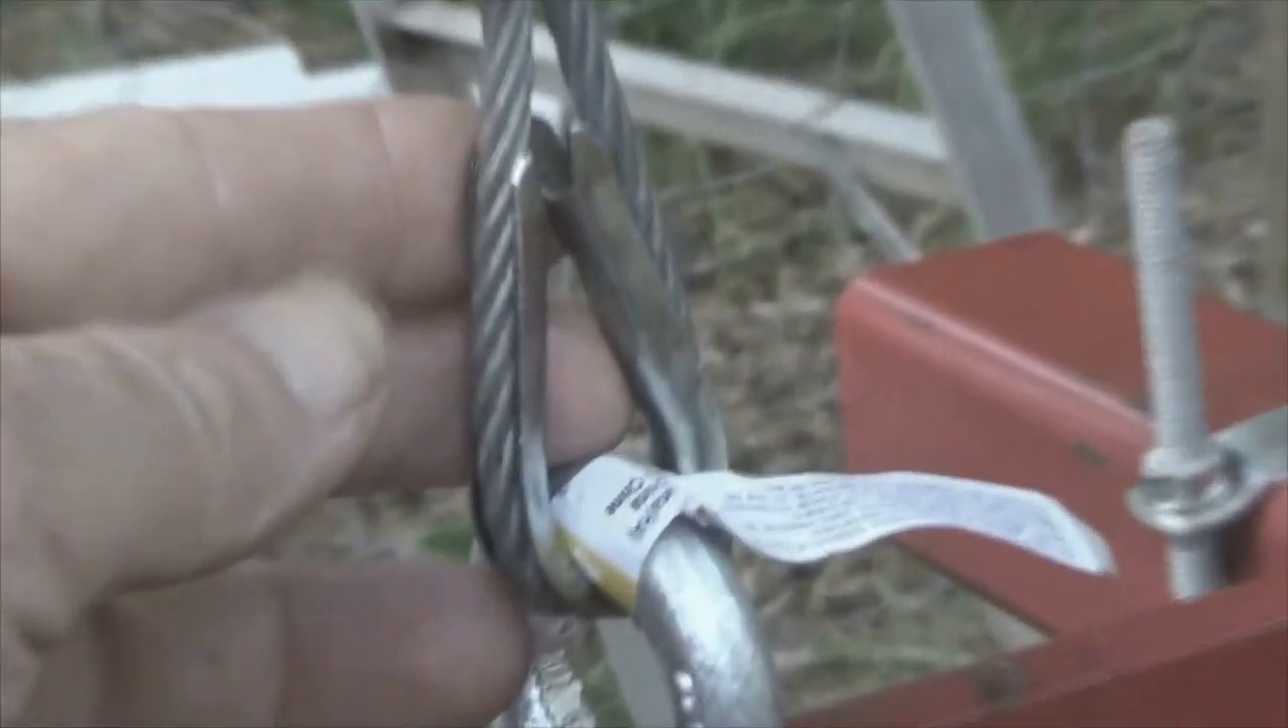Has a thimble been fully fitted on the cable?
Yes.